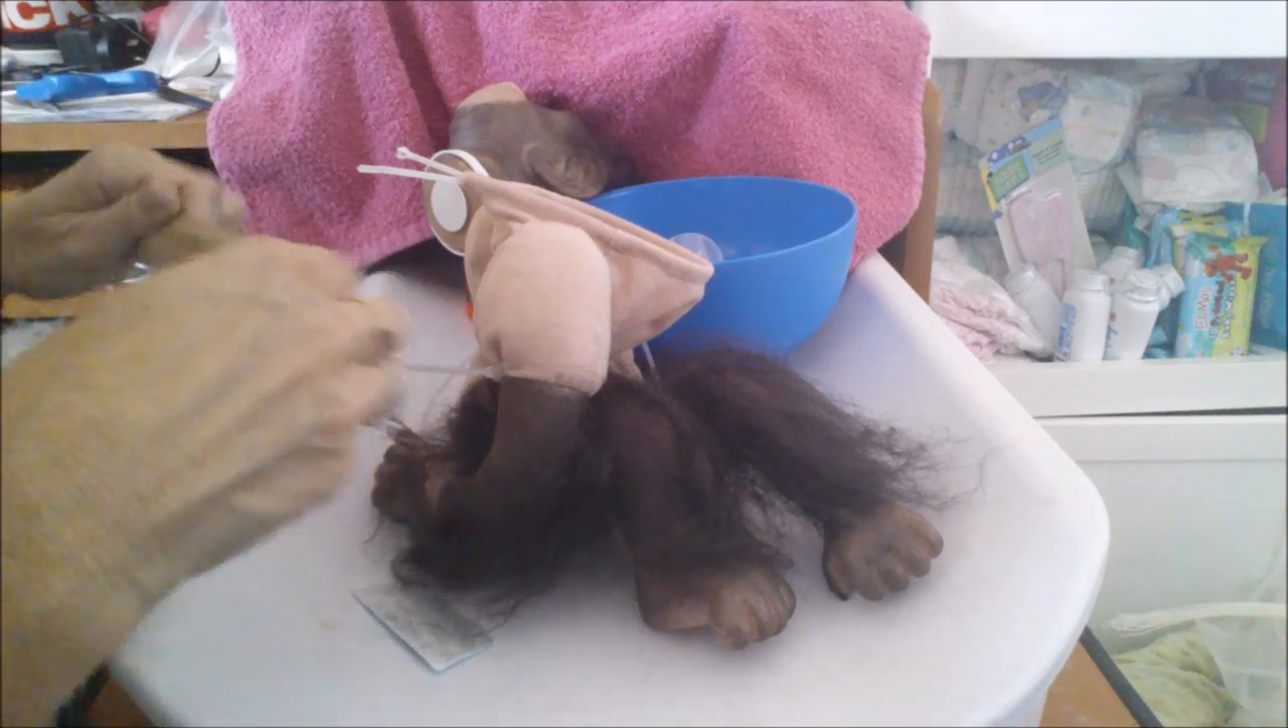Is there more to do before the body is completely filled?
Yes.